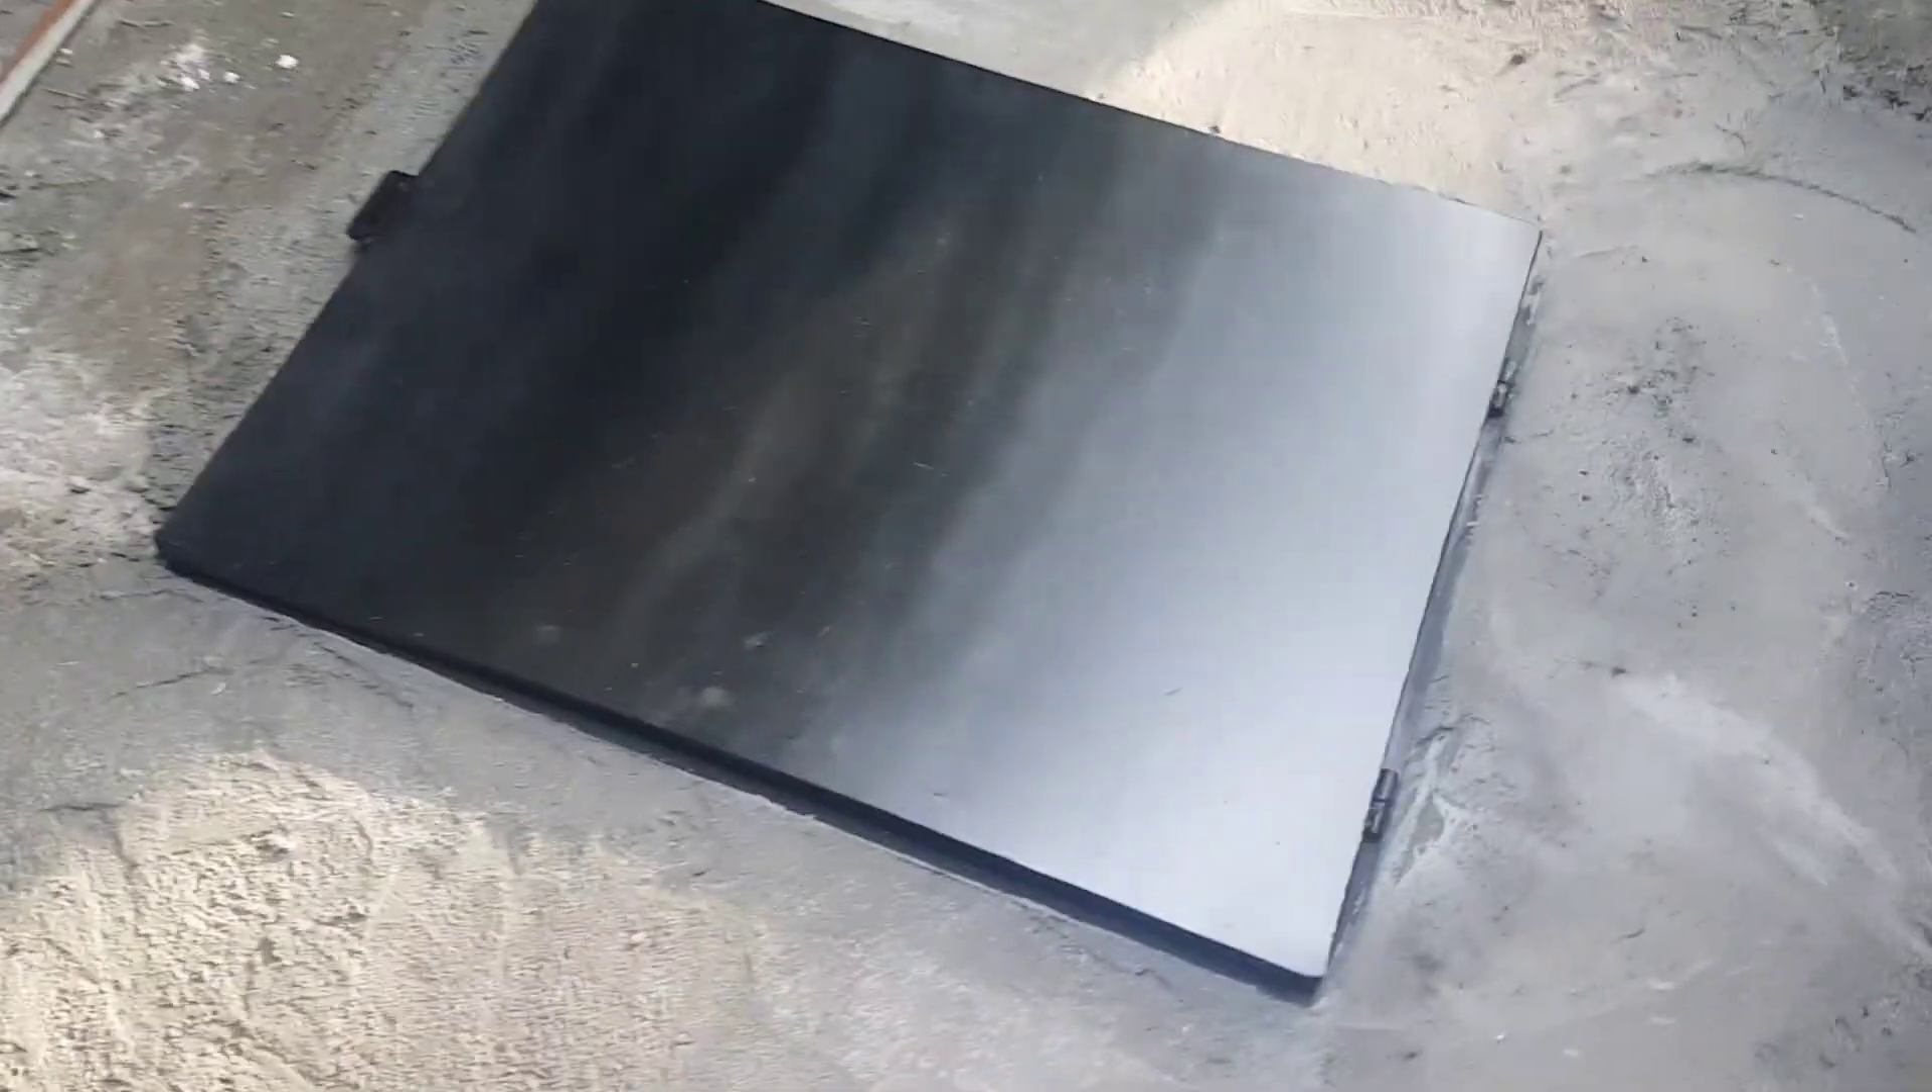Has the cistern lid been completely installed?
Yes.